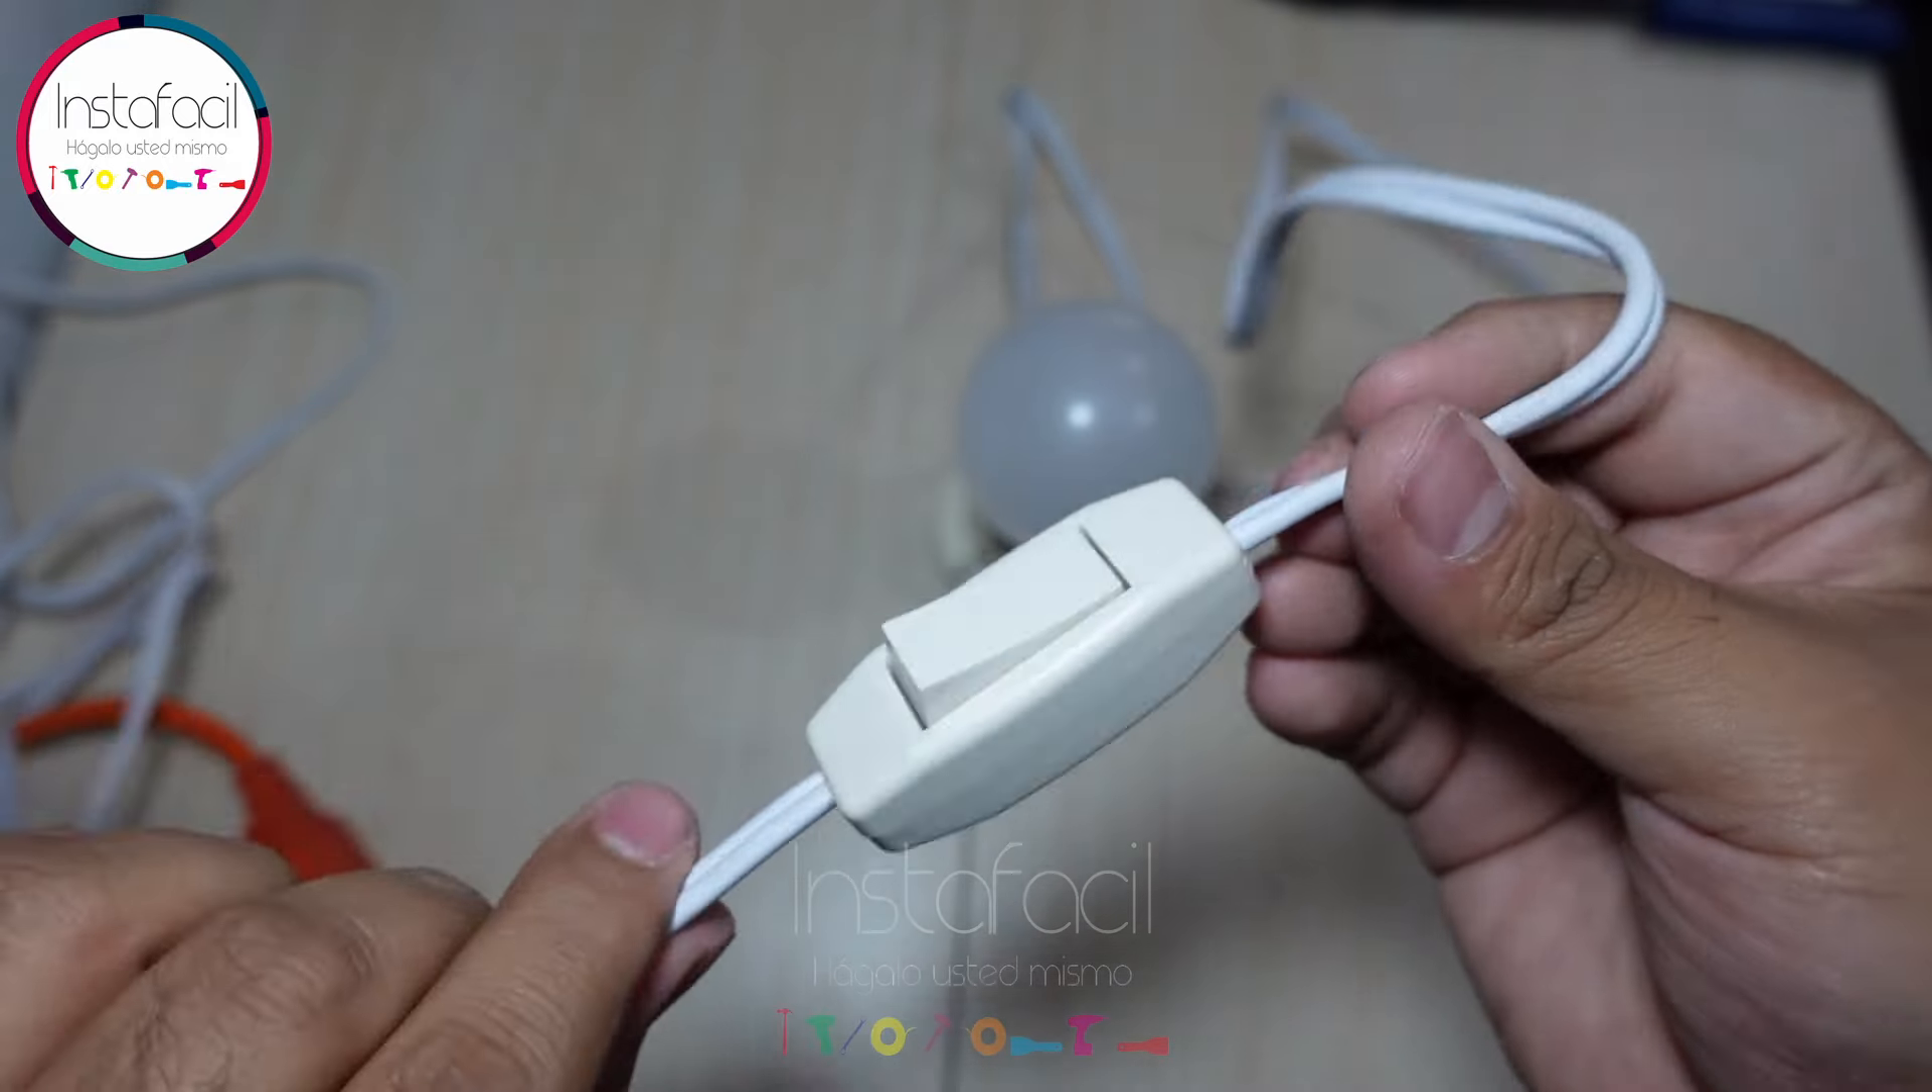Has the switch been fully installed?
Yes.